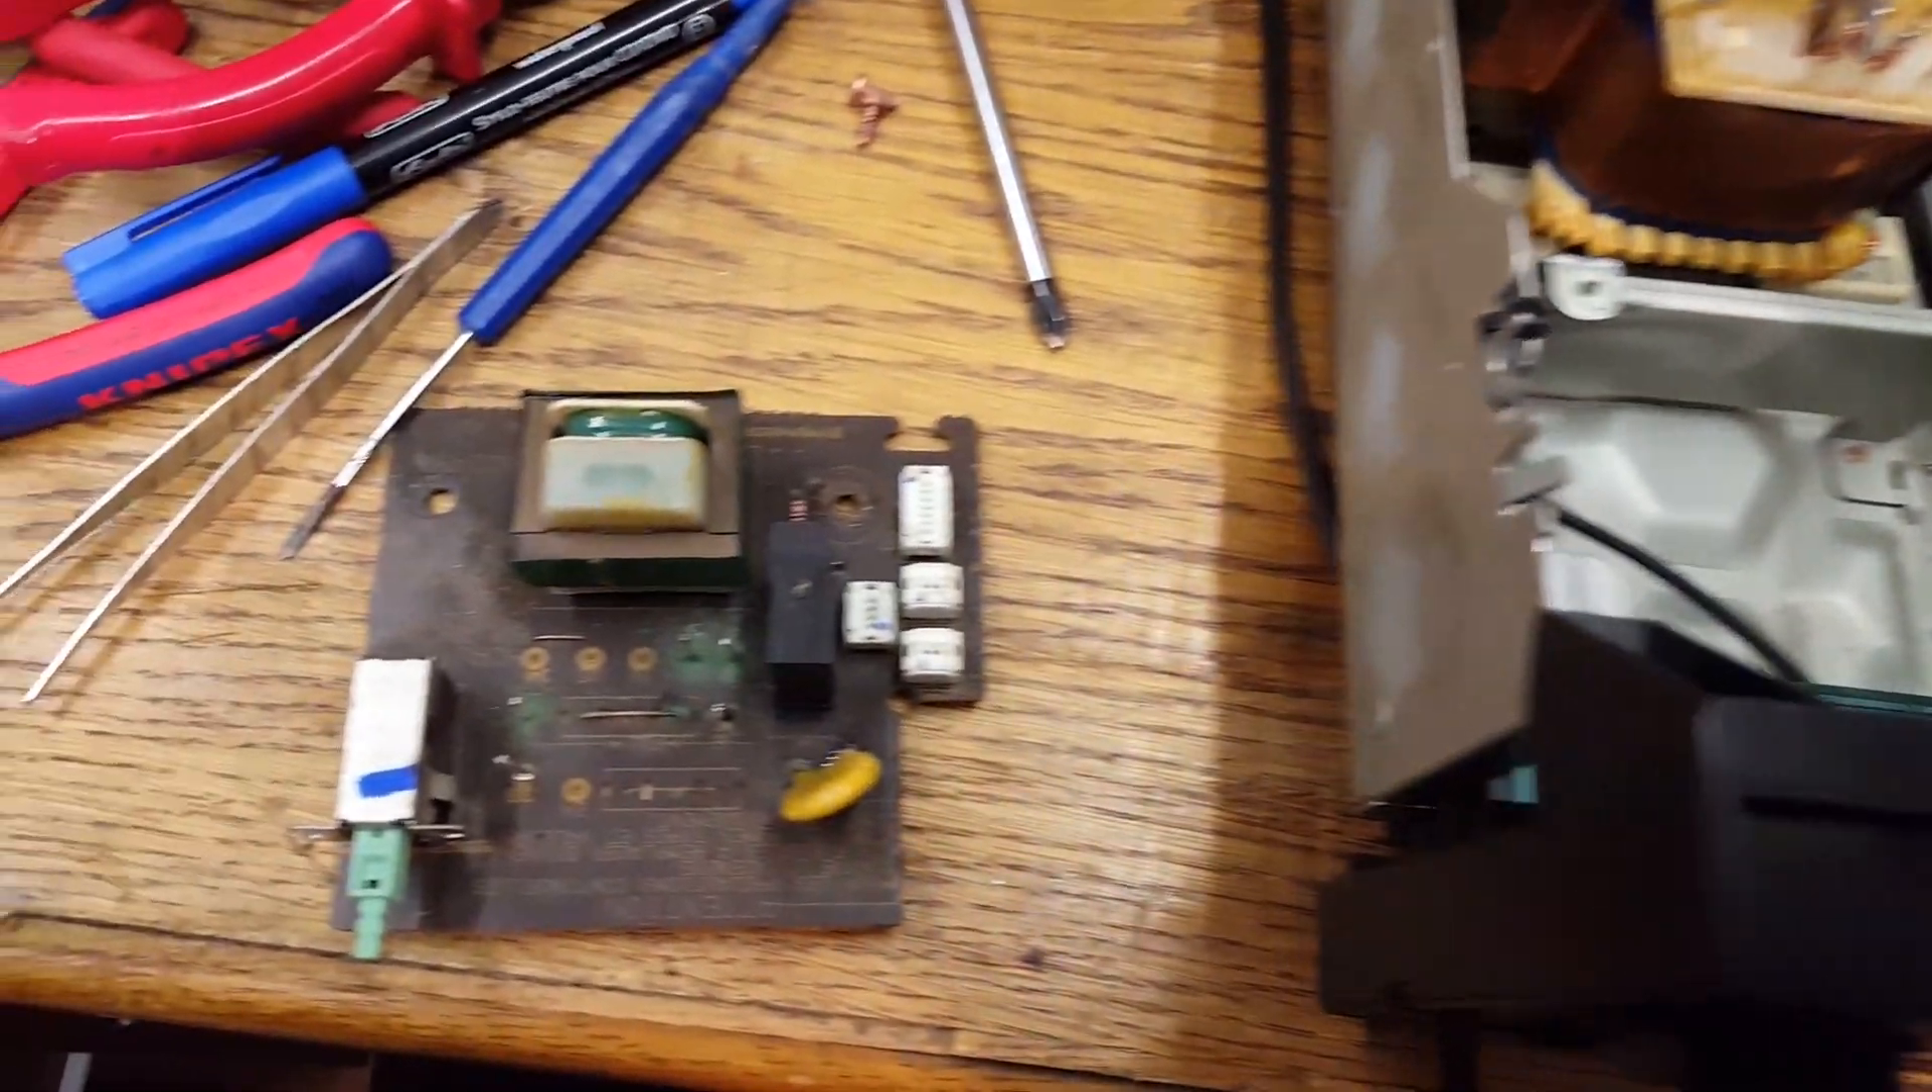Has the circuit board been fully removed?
Yes.